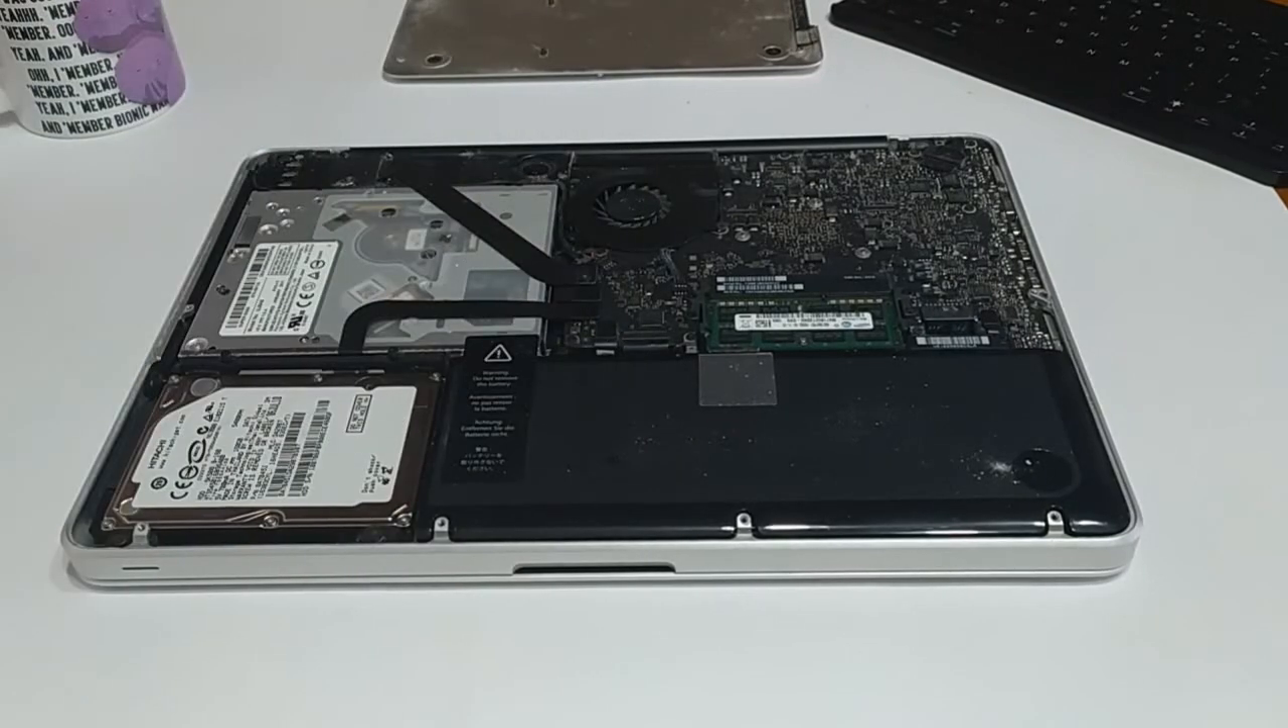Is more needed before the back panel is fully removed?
No.